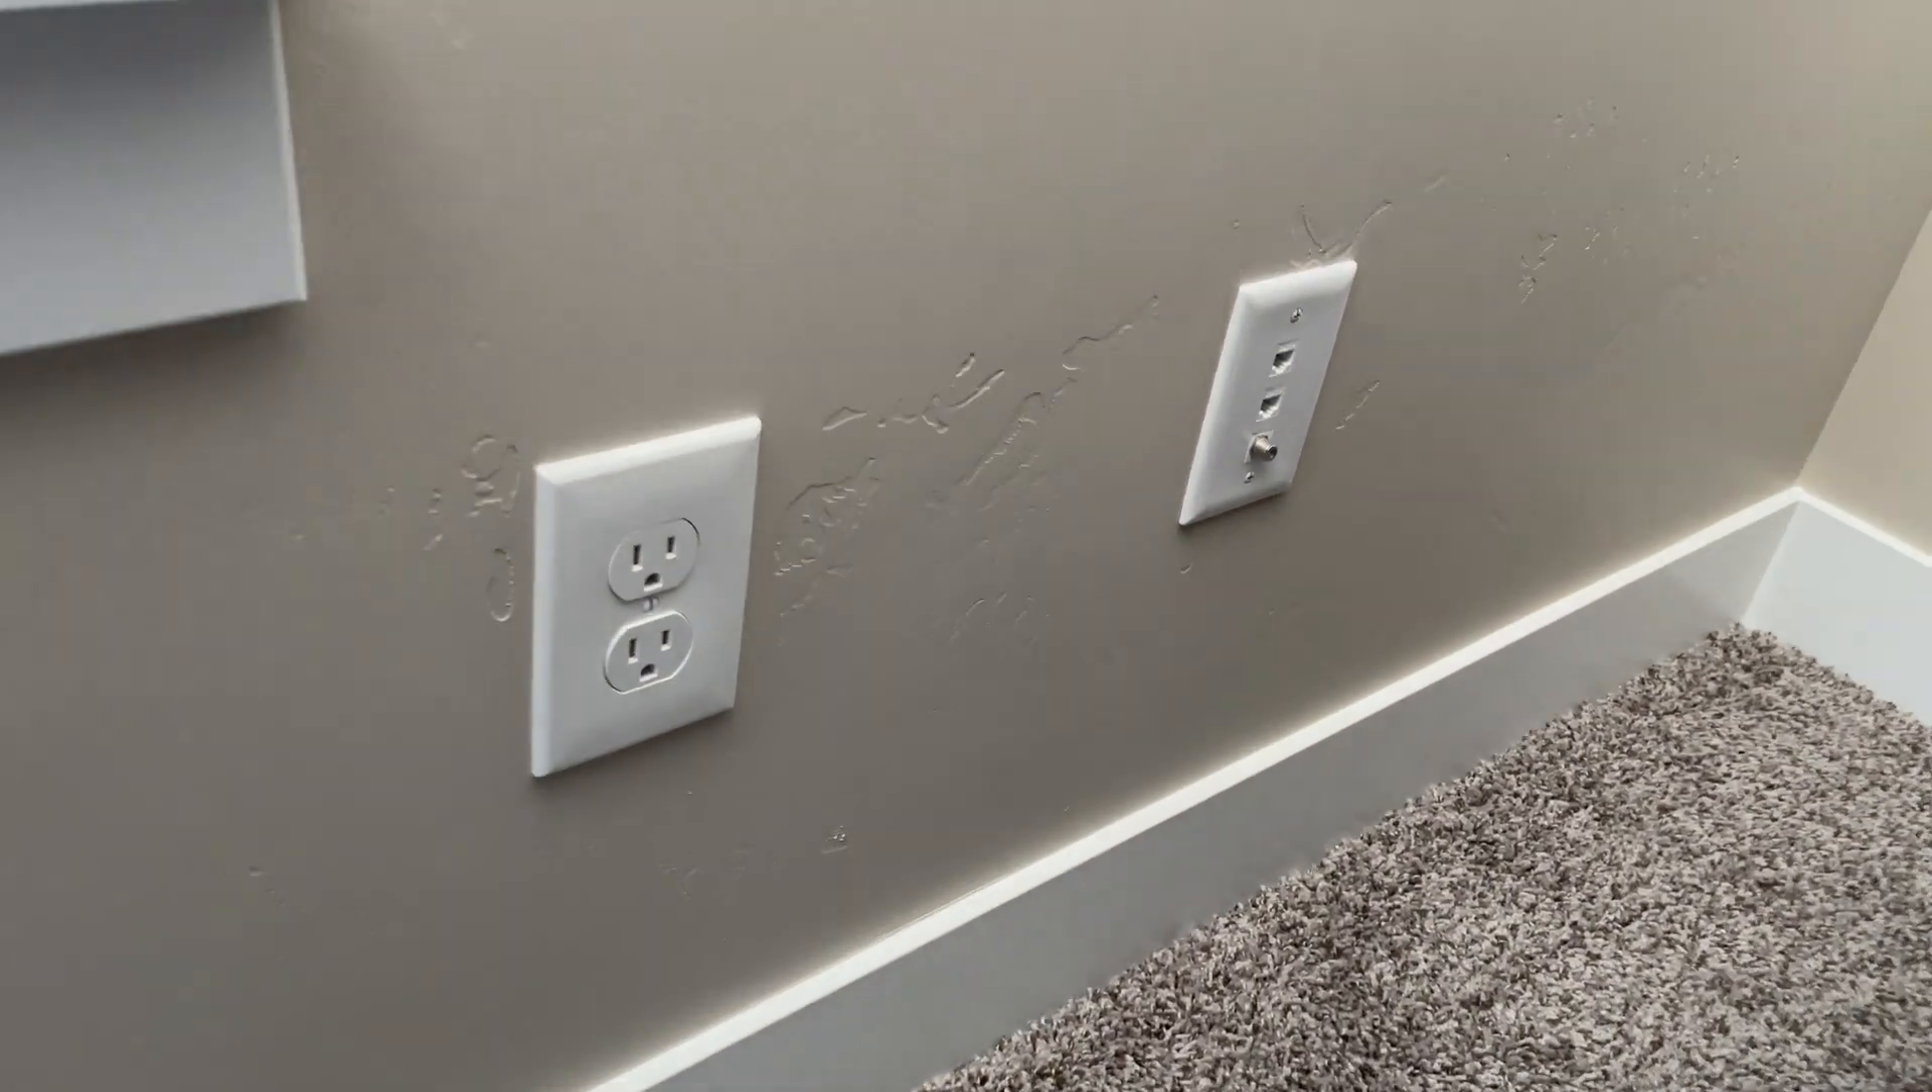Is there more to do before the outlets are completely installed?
No.